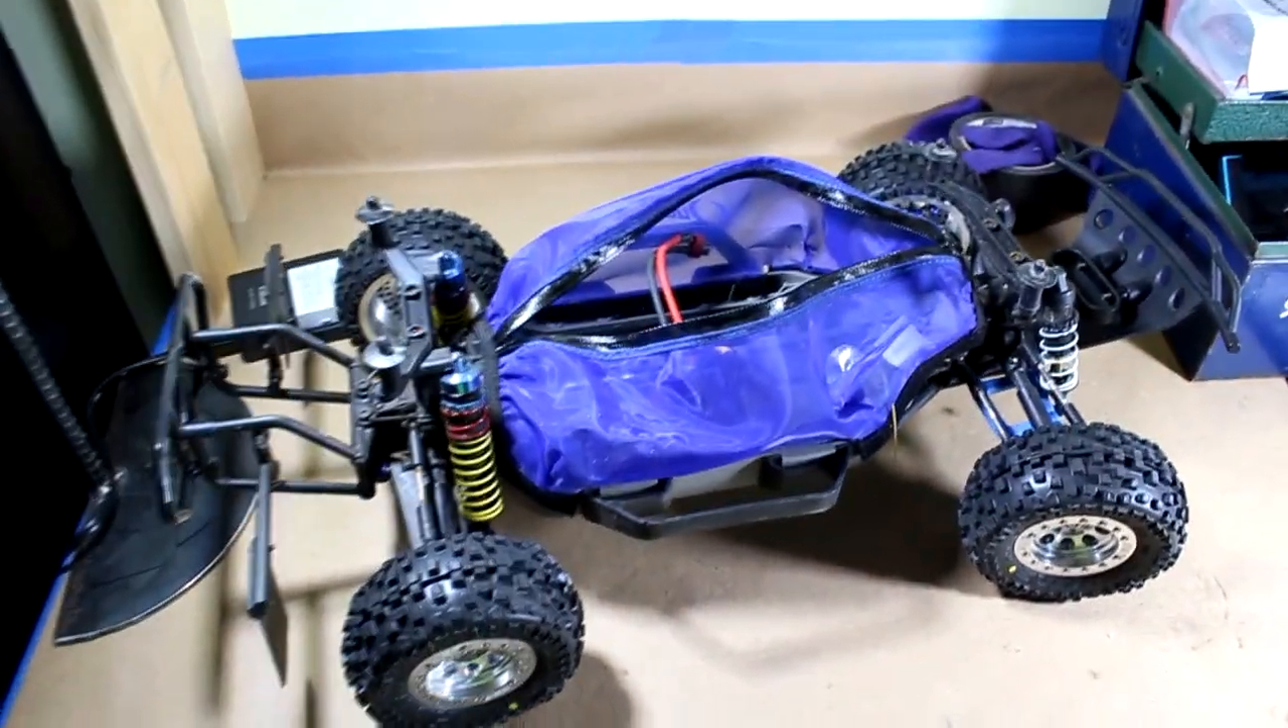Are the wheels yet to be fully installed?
No.